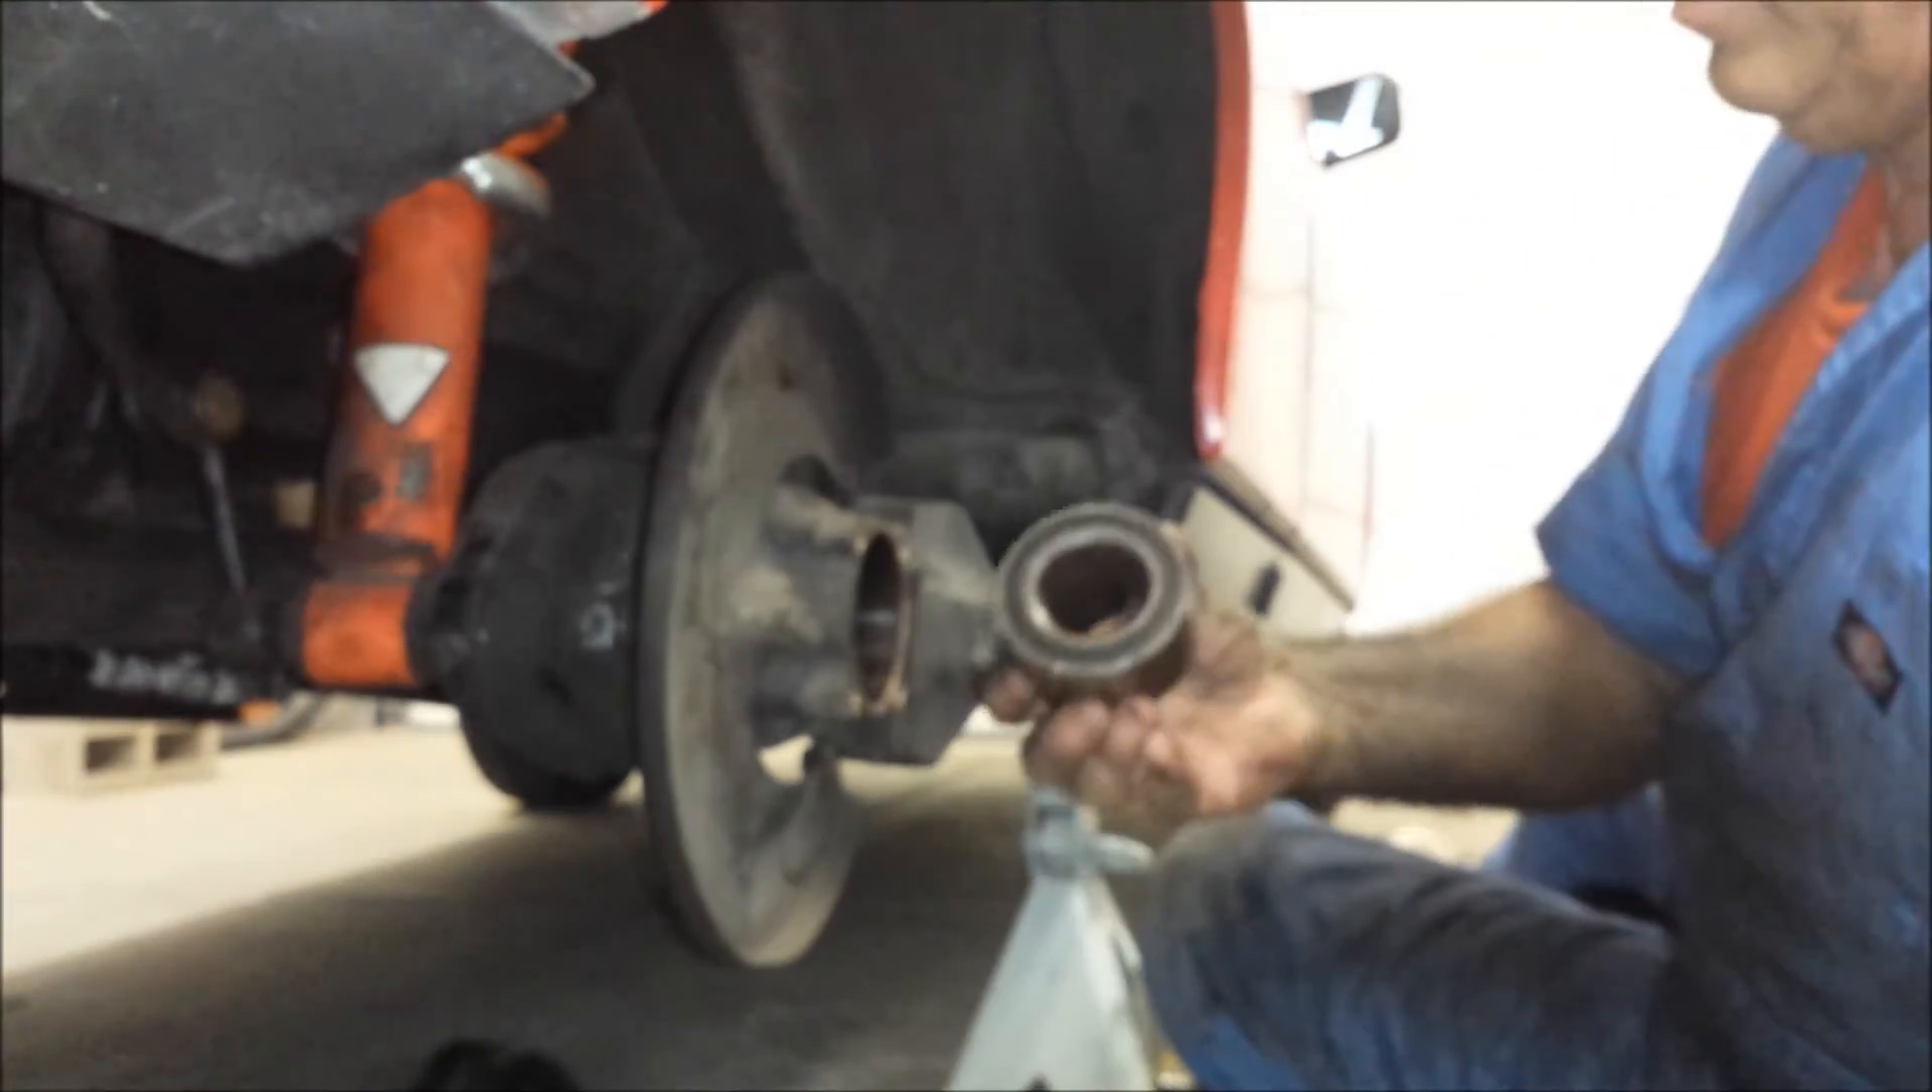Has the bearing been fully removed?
Yes.